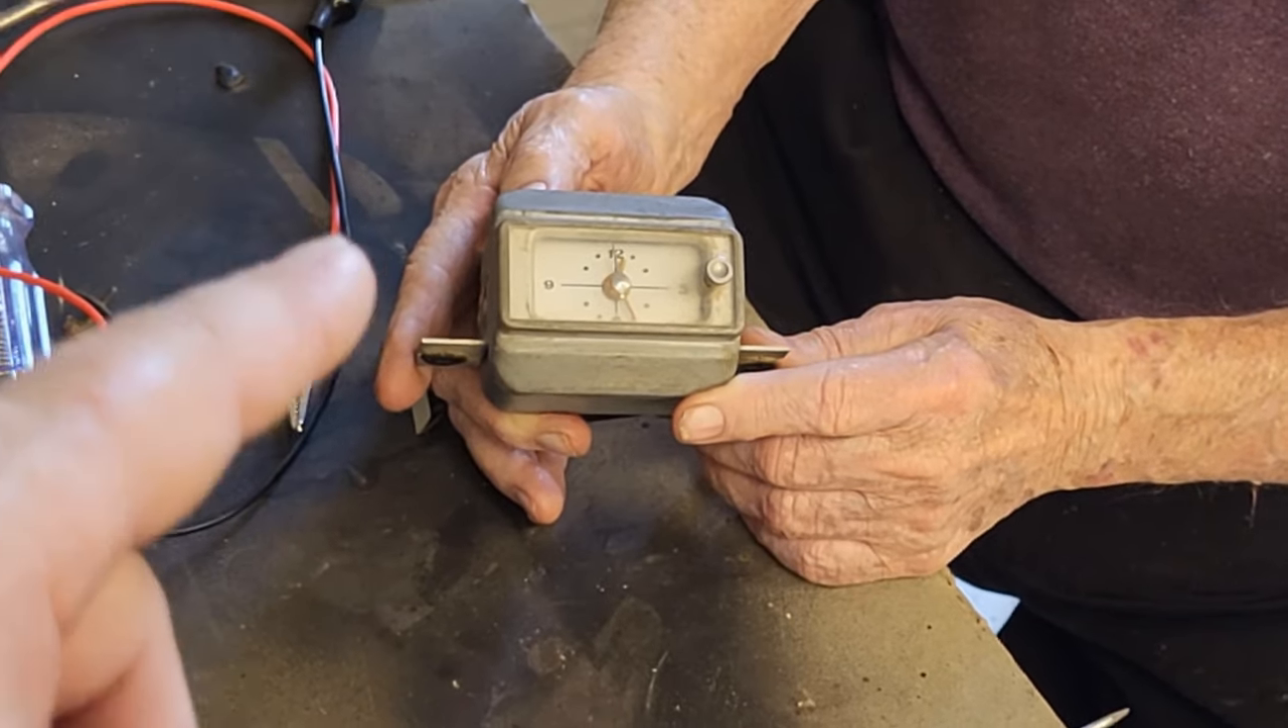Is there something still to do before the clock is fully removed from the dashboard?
No.